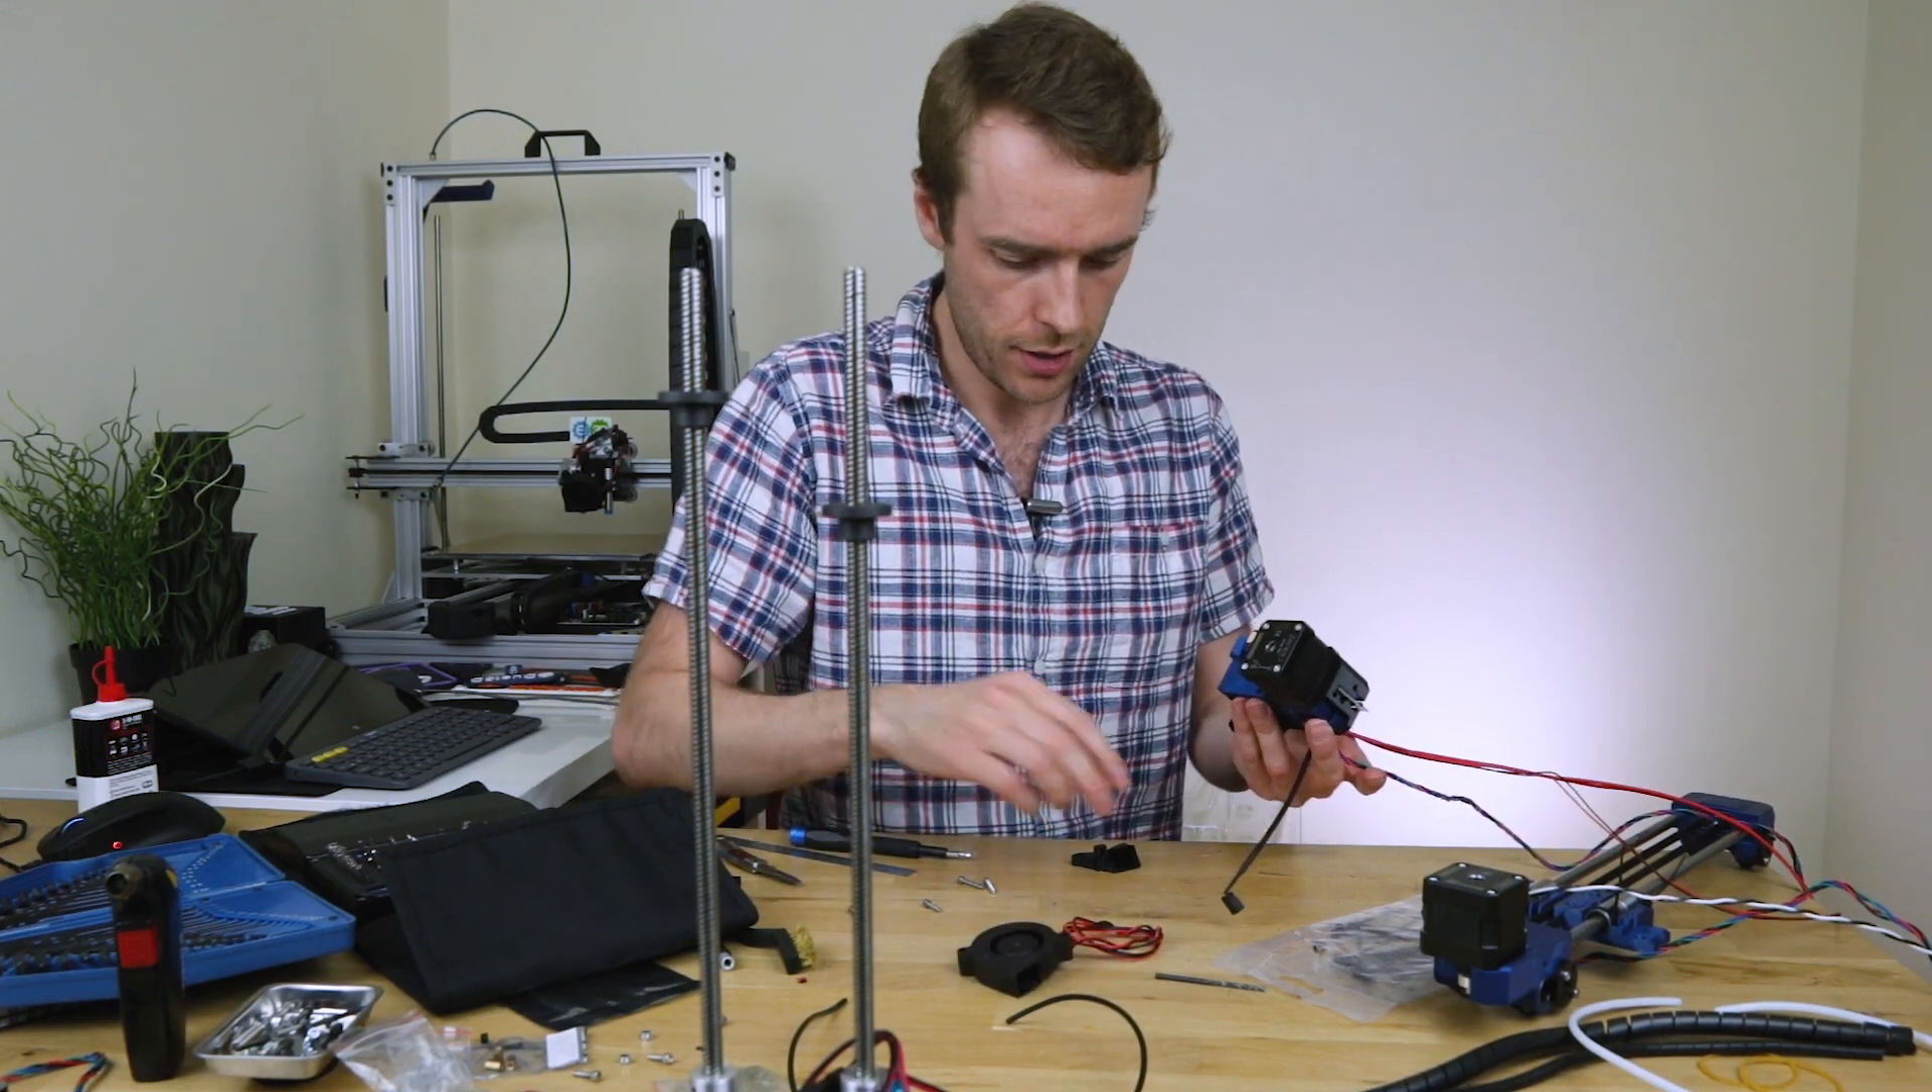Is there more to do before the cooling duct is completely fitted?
Yes.